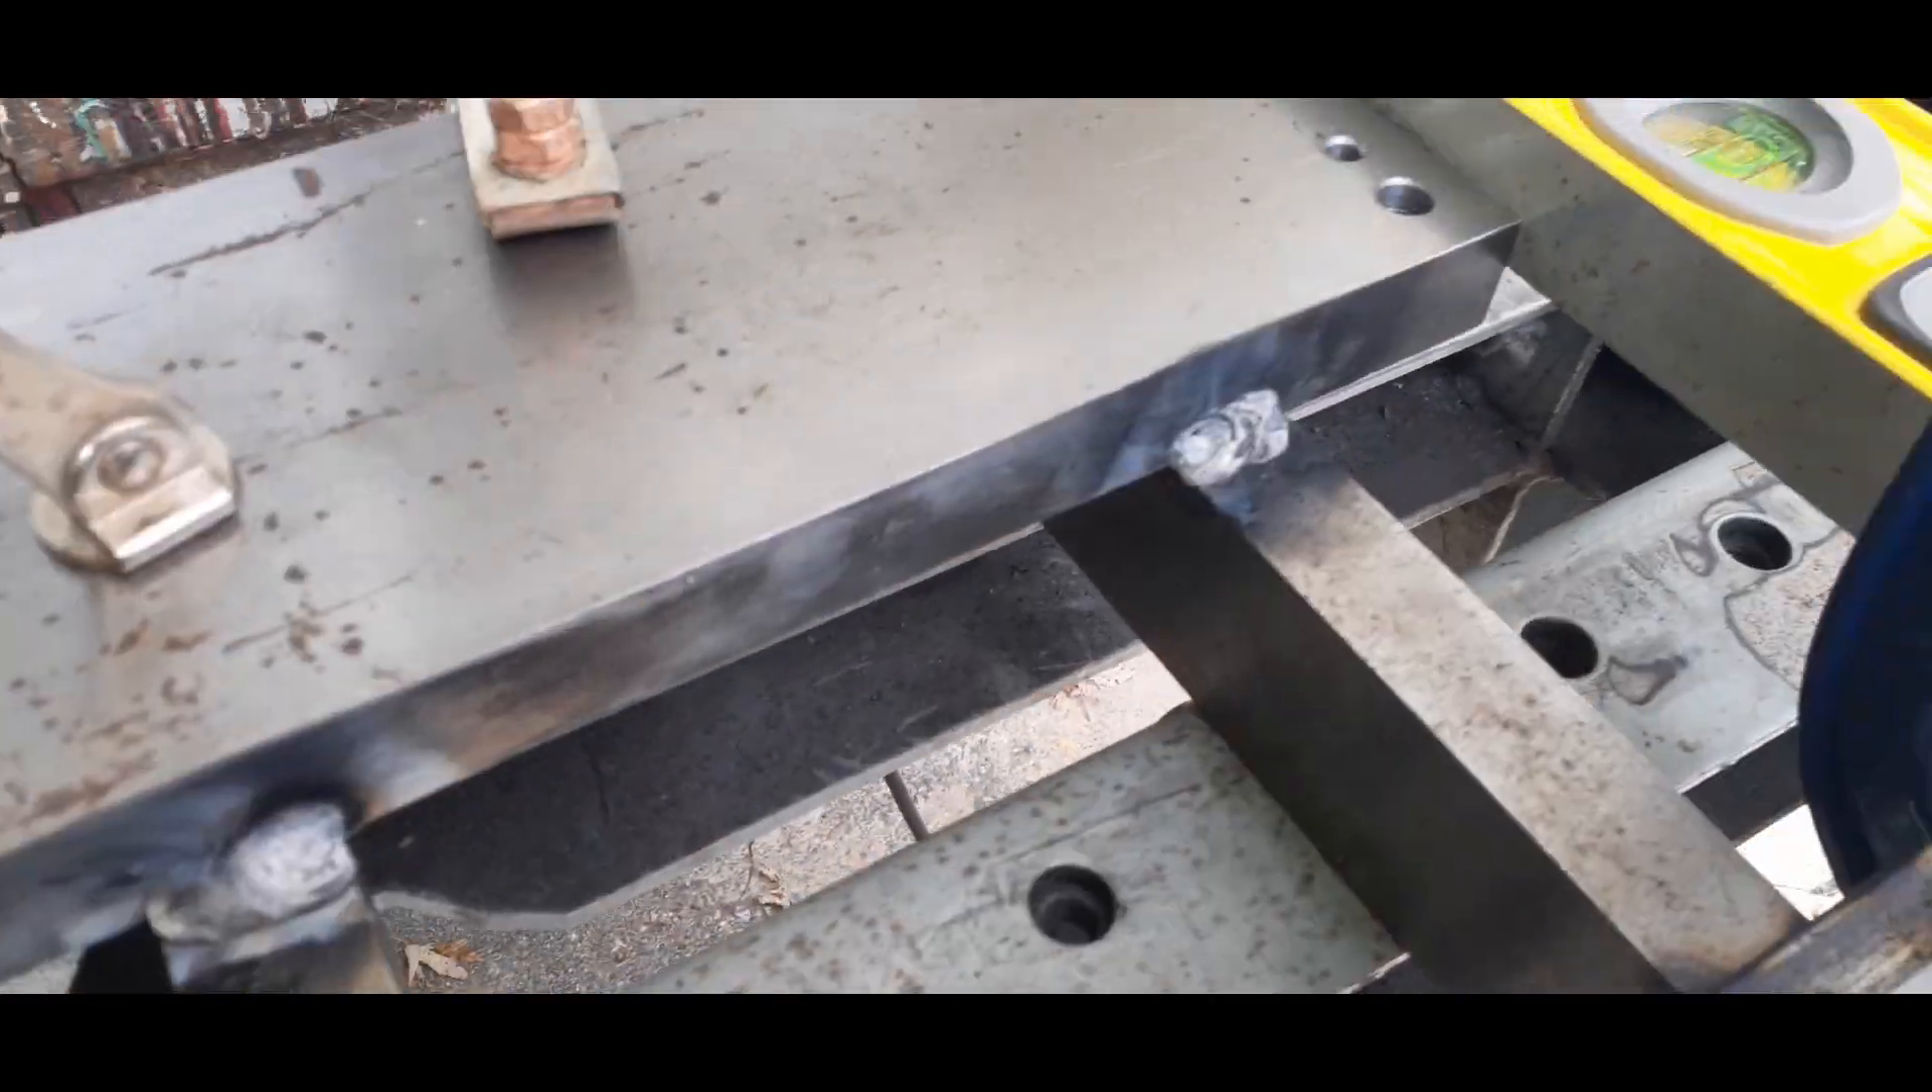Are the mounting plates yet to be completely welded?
Yes.